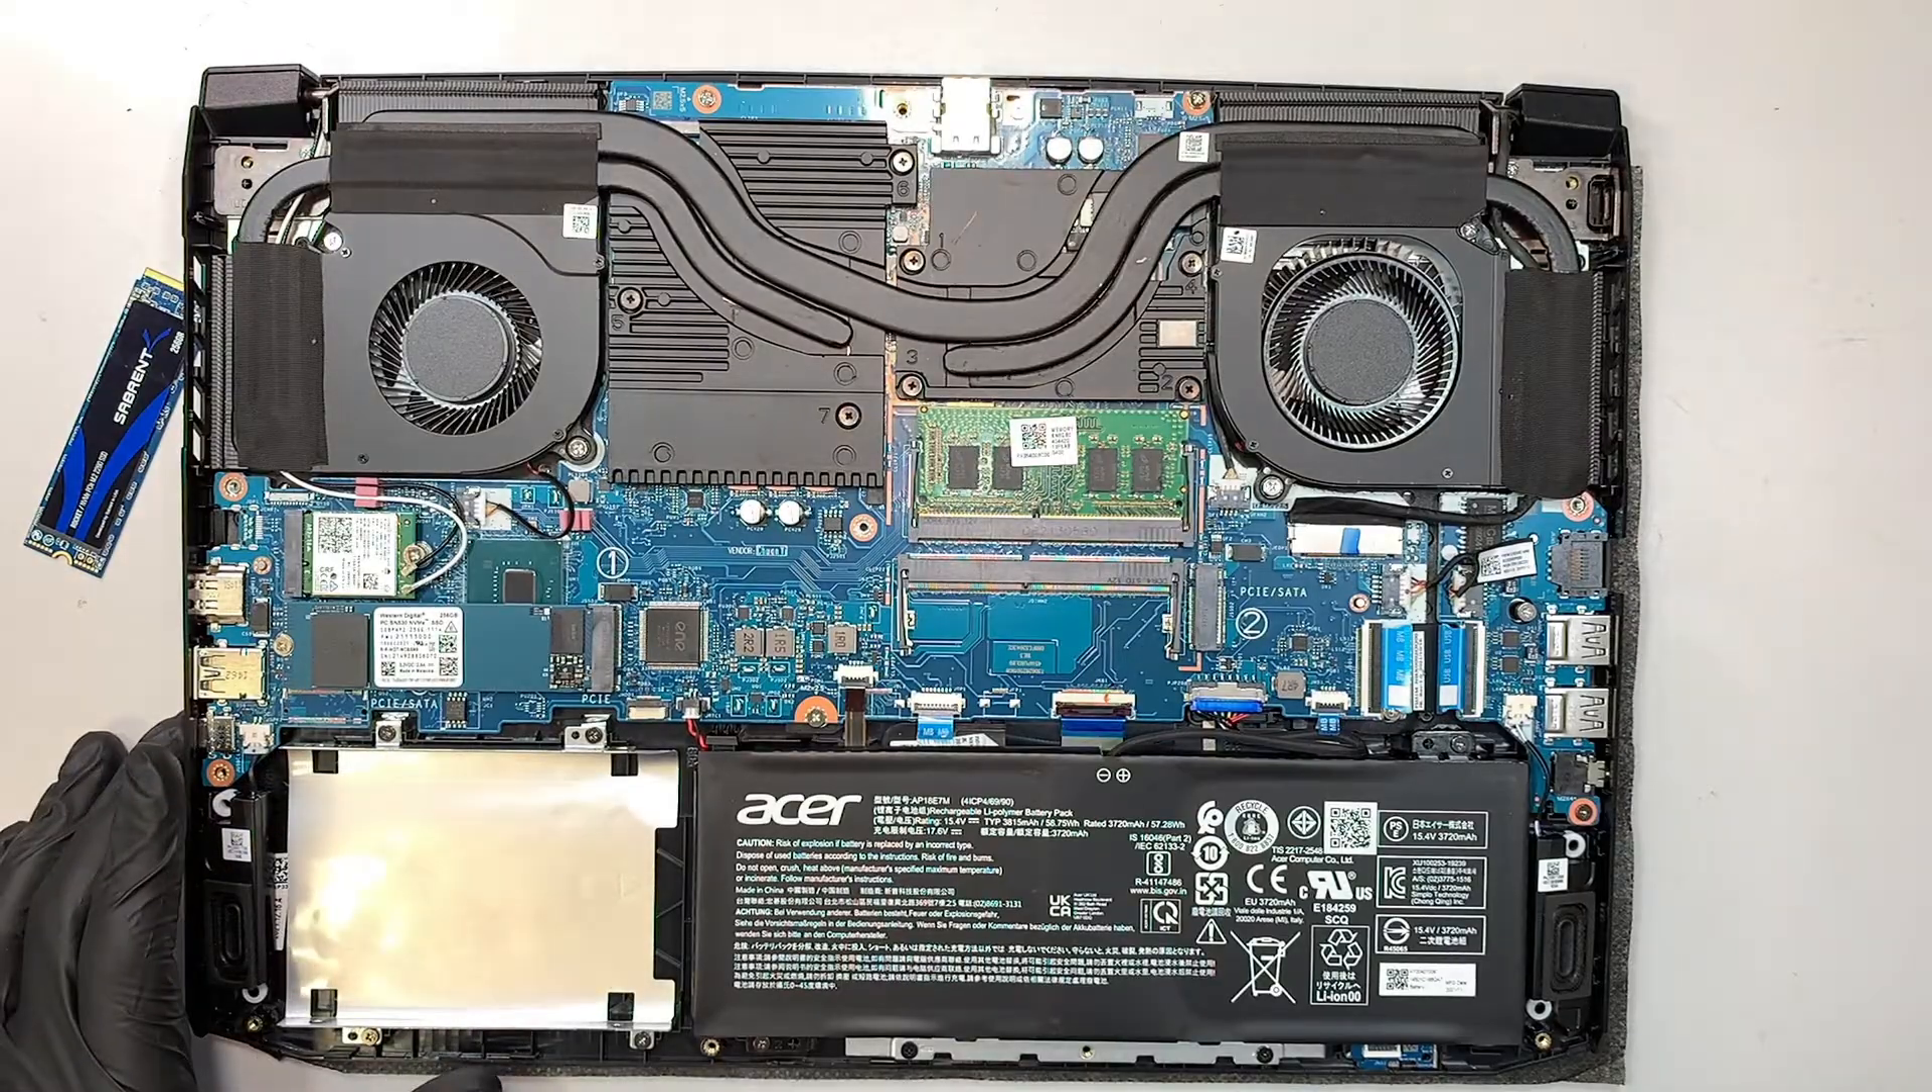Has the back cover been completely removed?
Yes.